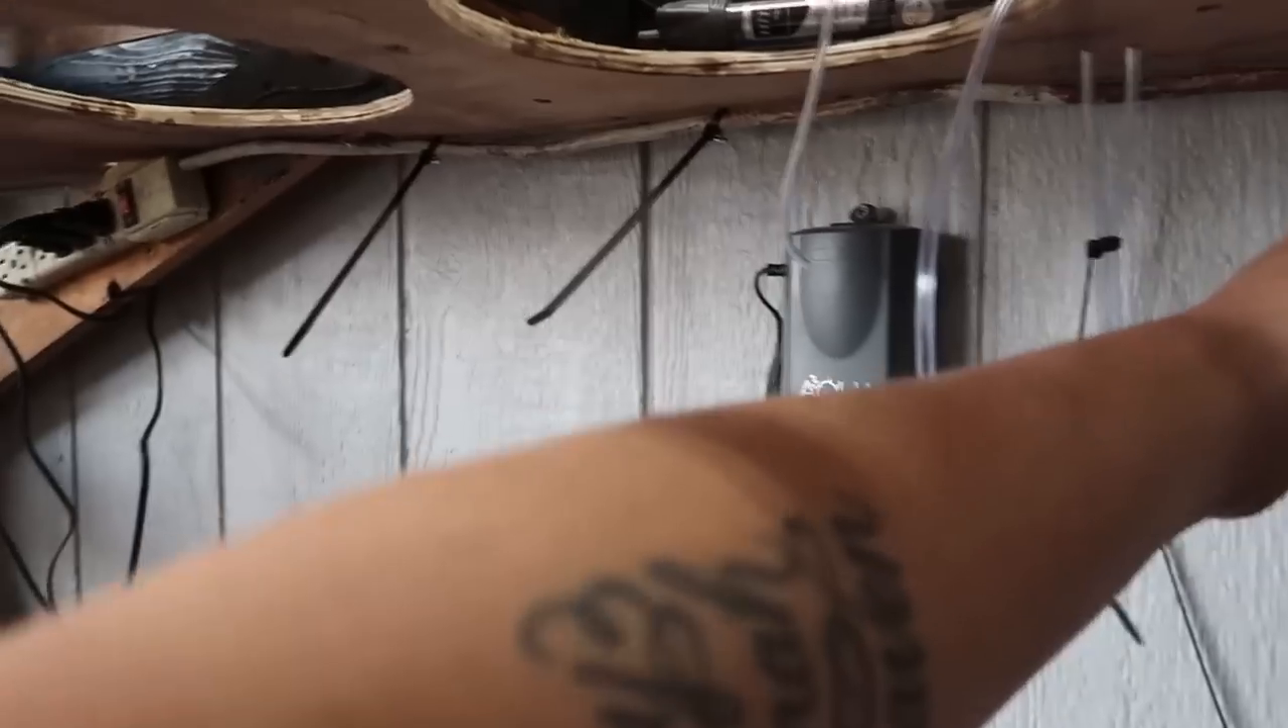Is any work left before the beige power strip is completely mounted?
No.